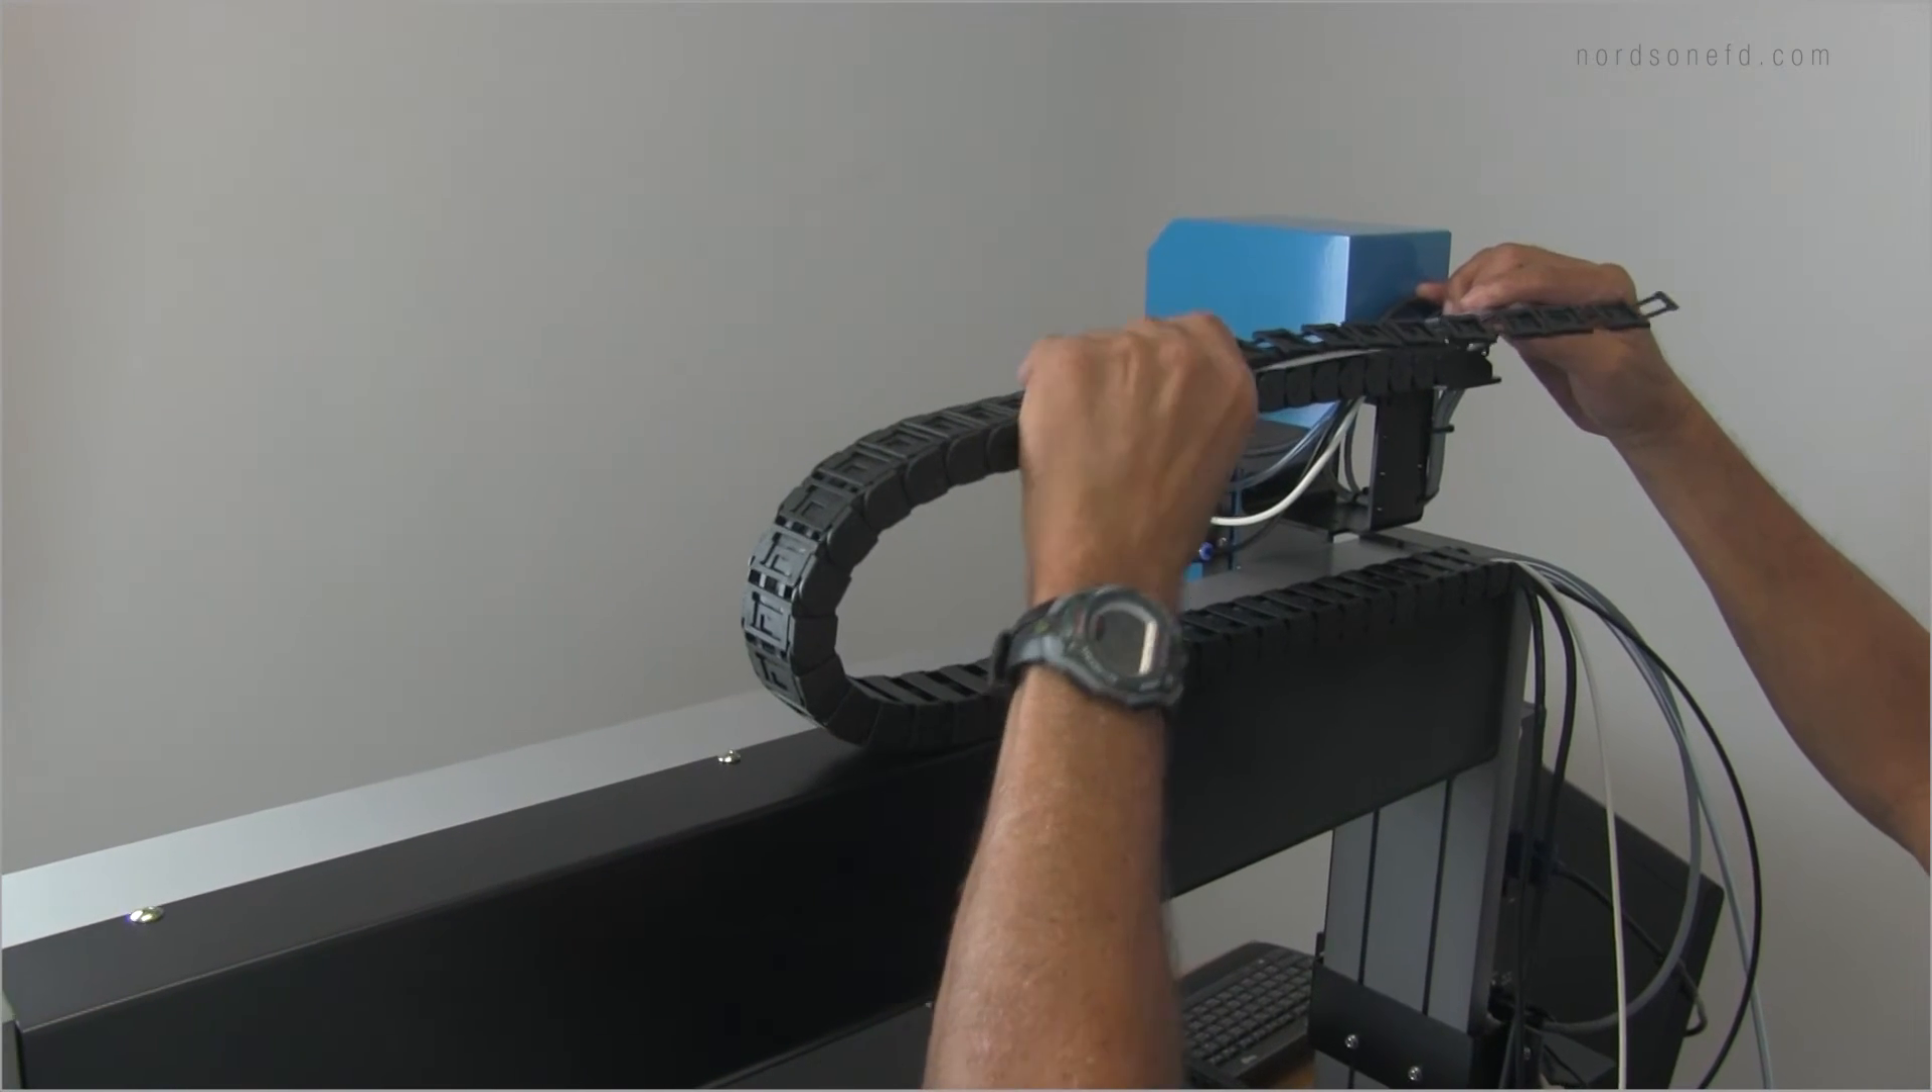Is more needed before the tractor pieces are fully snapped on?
Yes.